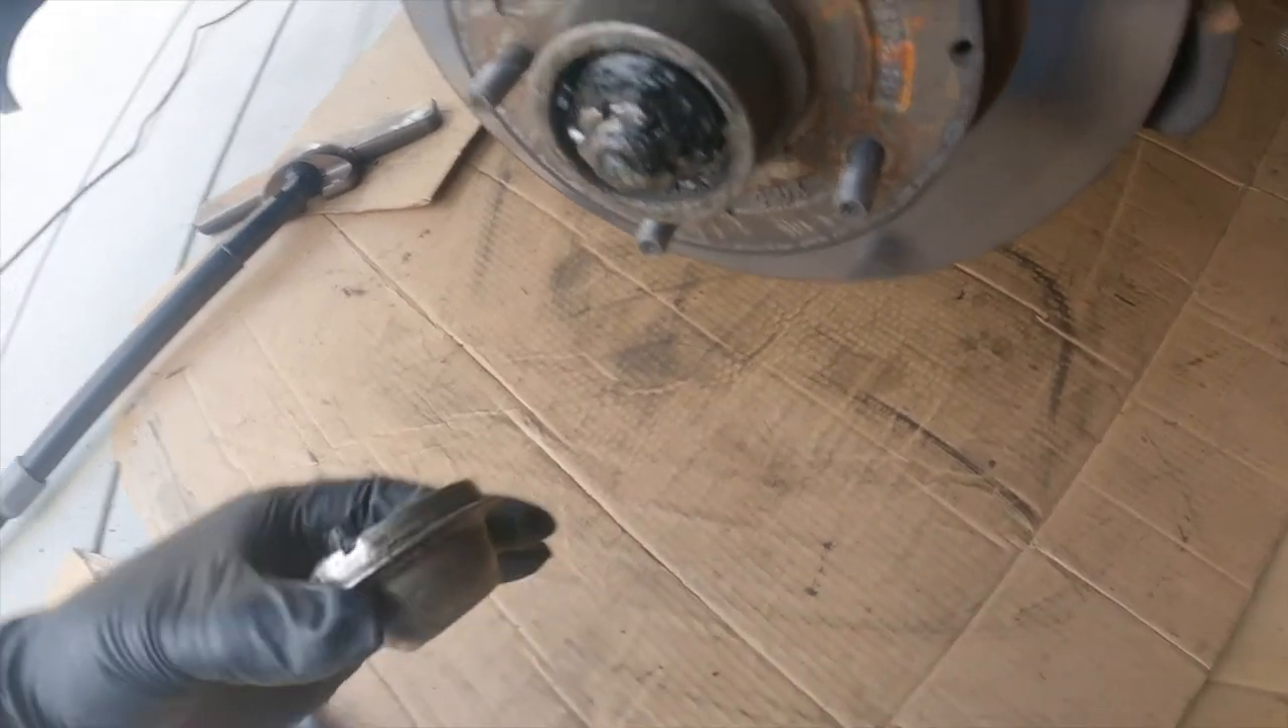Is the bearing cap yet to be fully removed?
No.